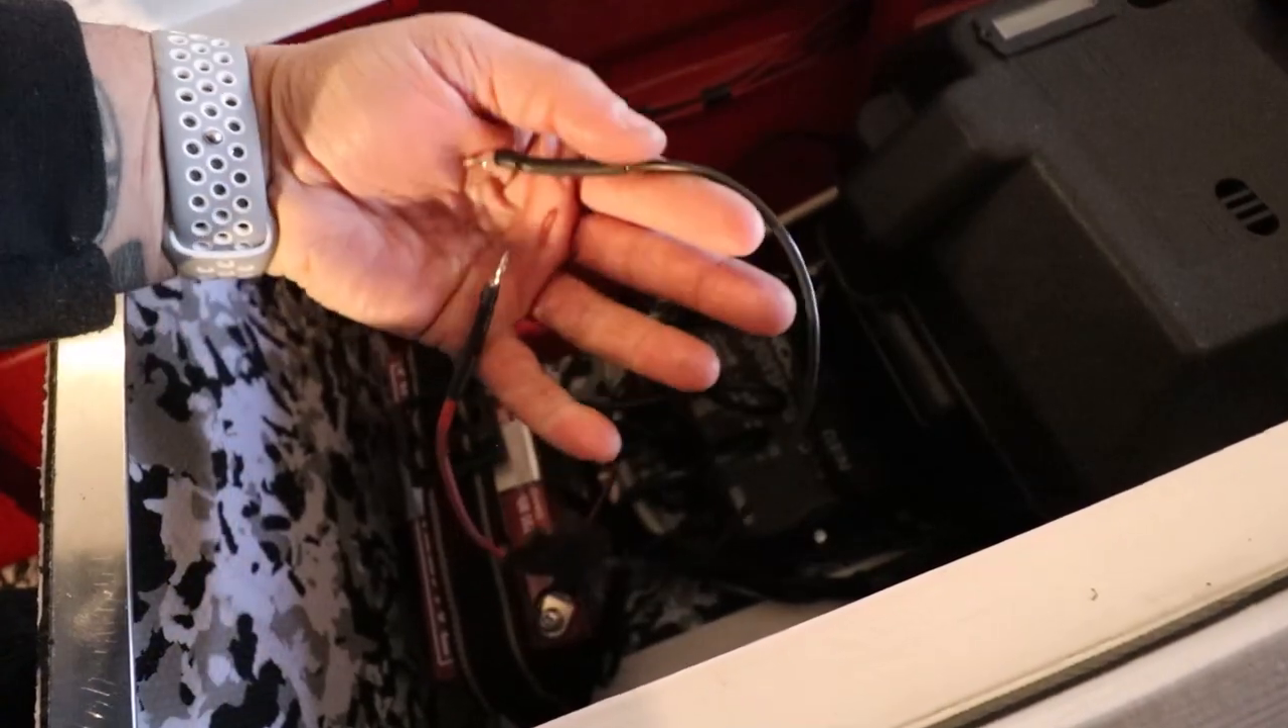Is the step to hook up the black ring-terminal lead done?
No.